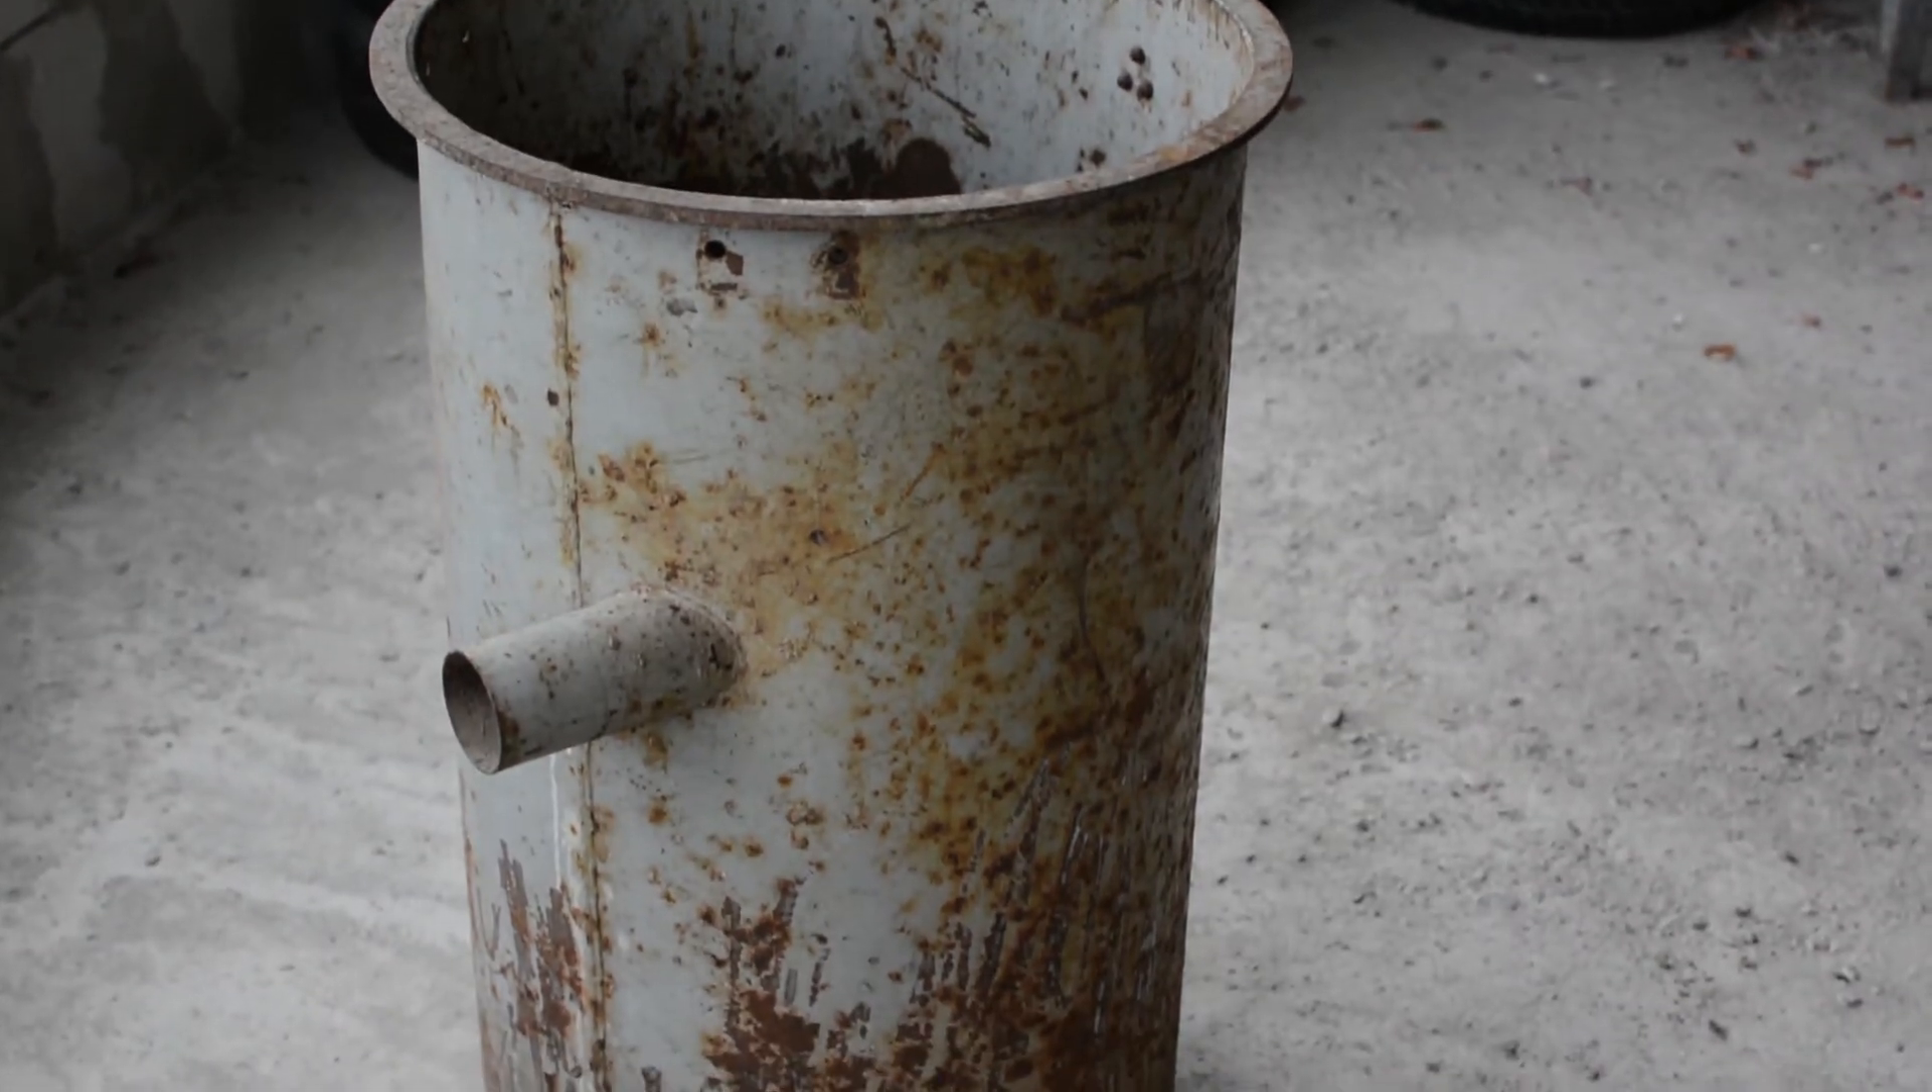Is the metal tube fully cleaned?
No.